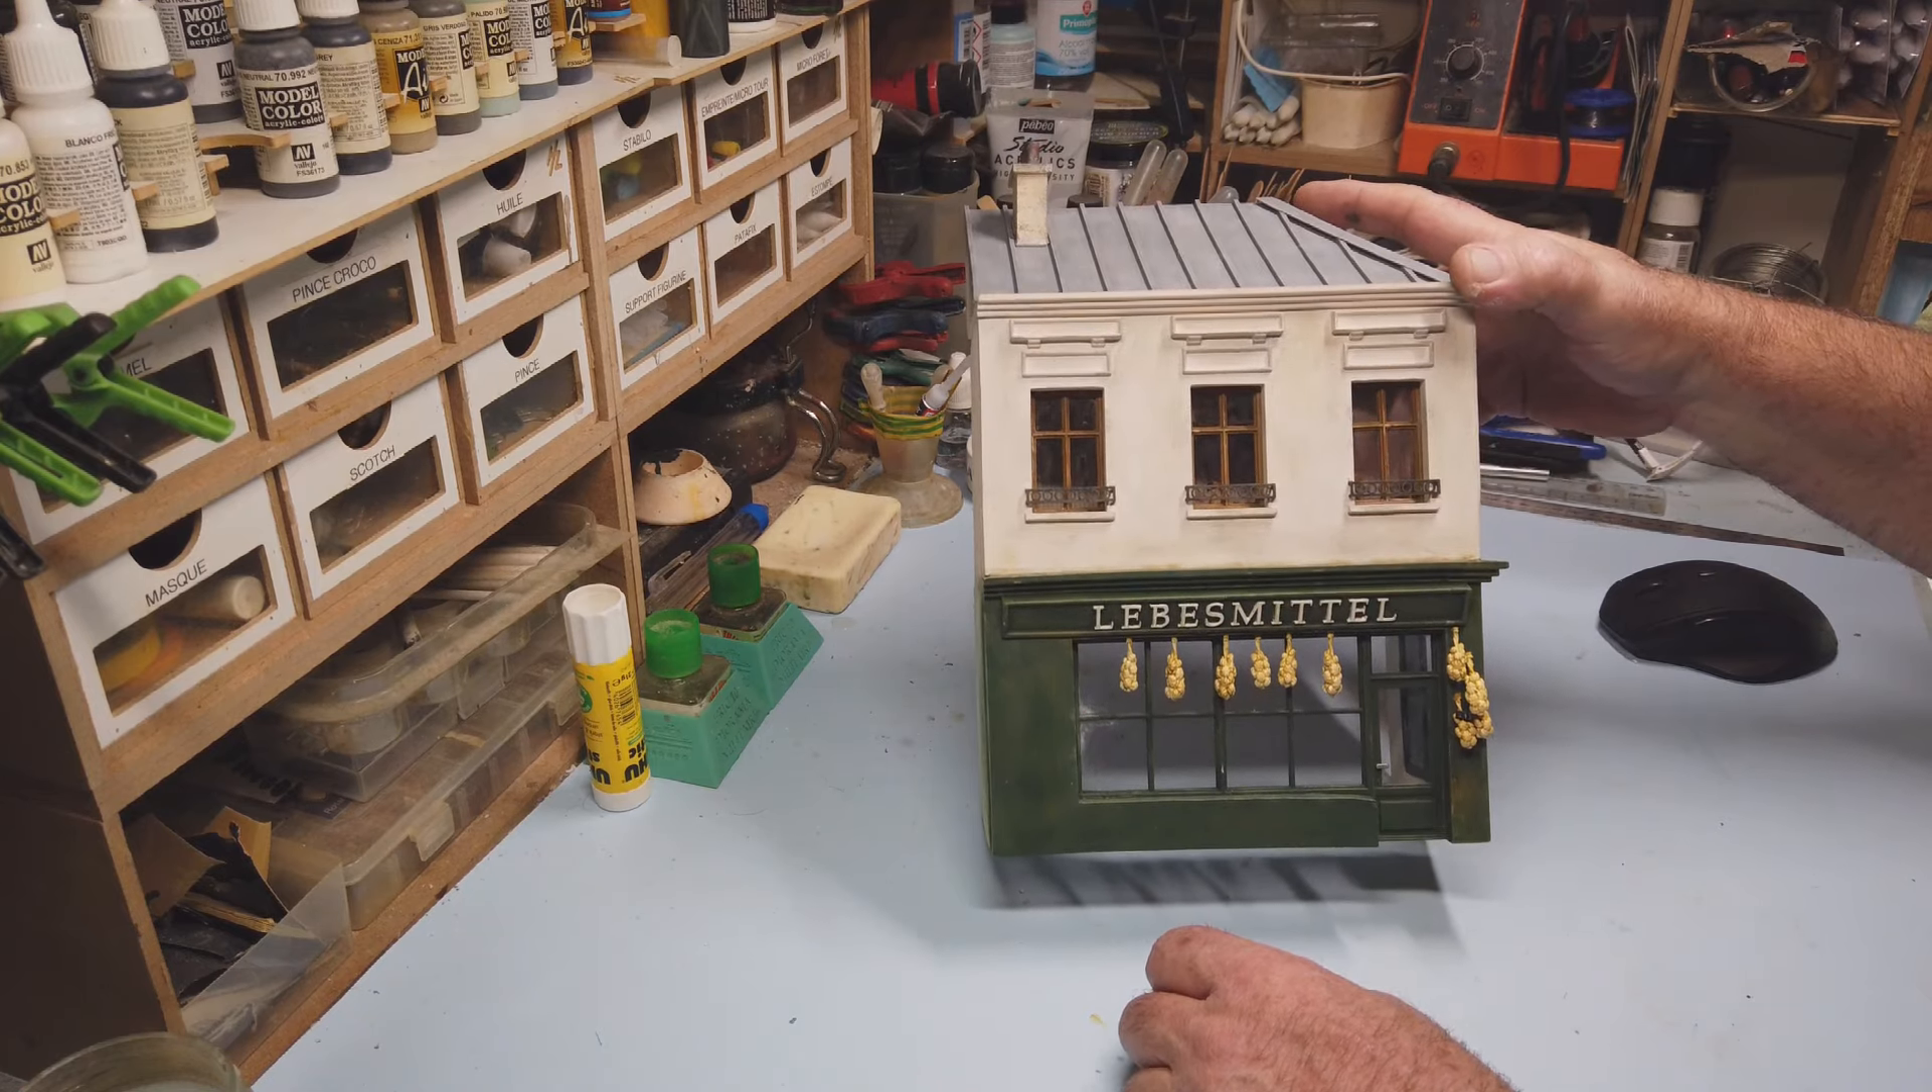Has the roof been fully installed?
Yes.